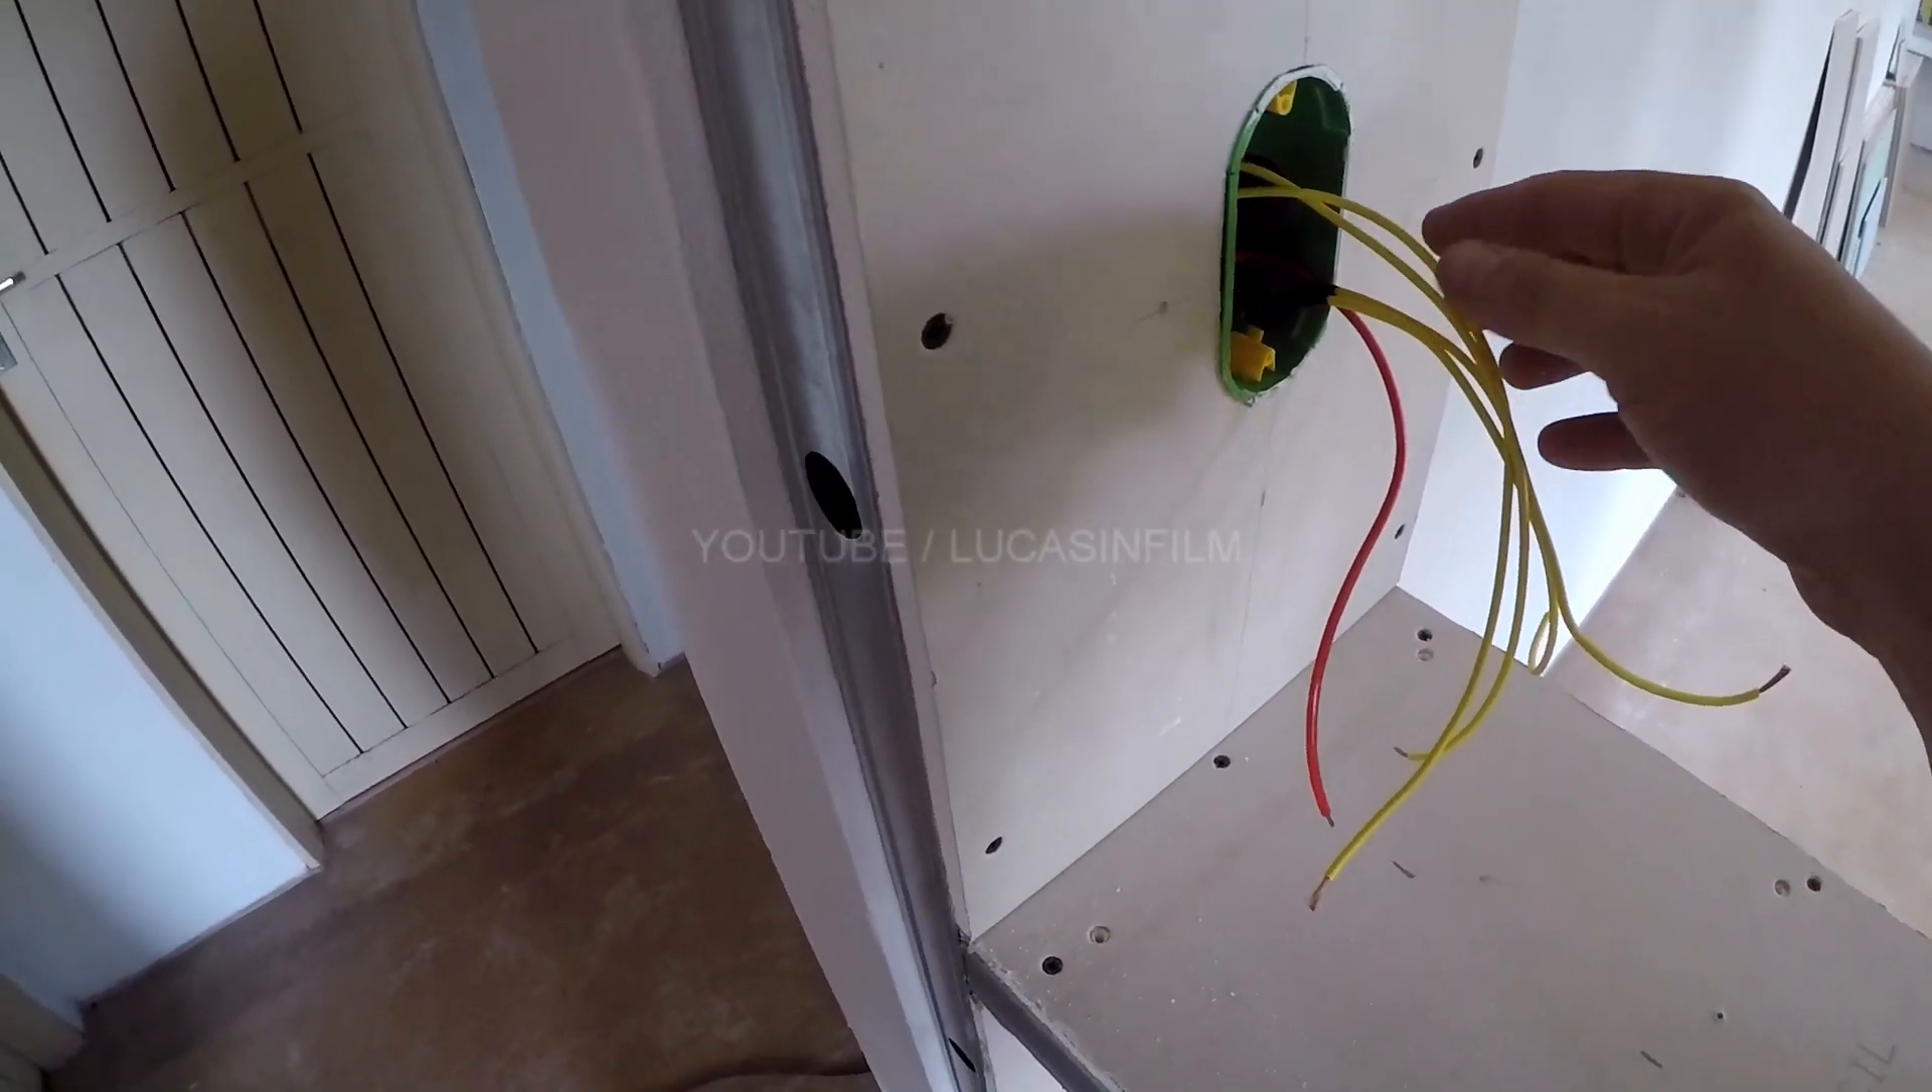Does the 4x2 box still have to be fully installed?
No.